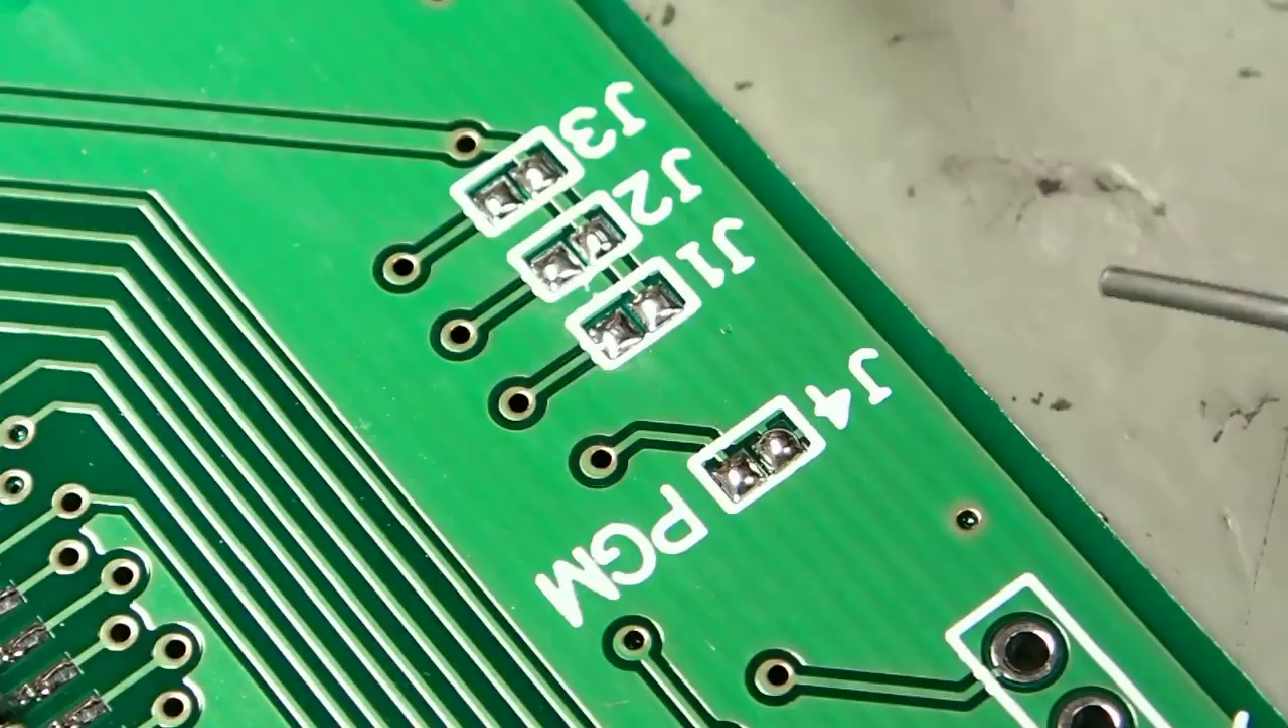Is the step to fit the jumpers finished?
No.